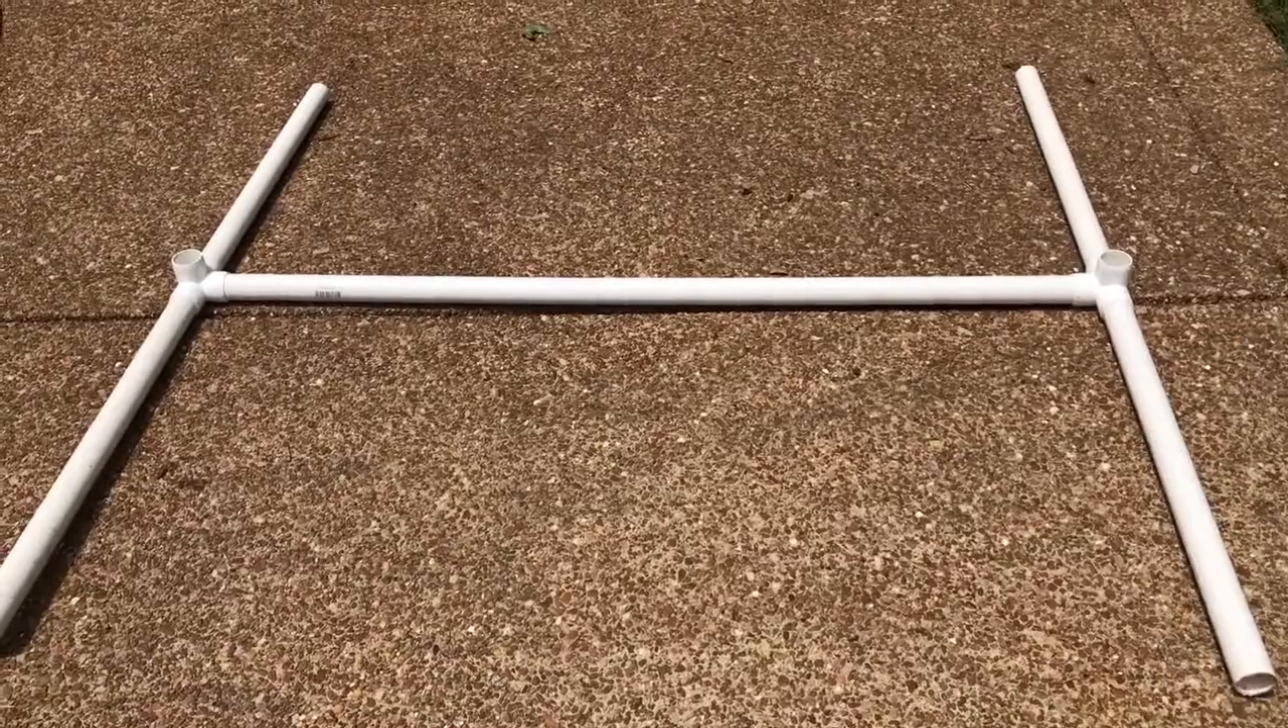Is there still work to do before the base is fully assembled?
No.